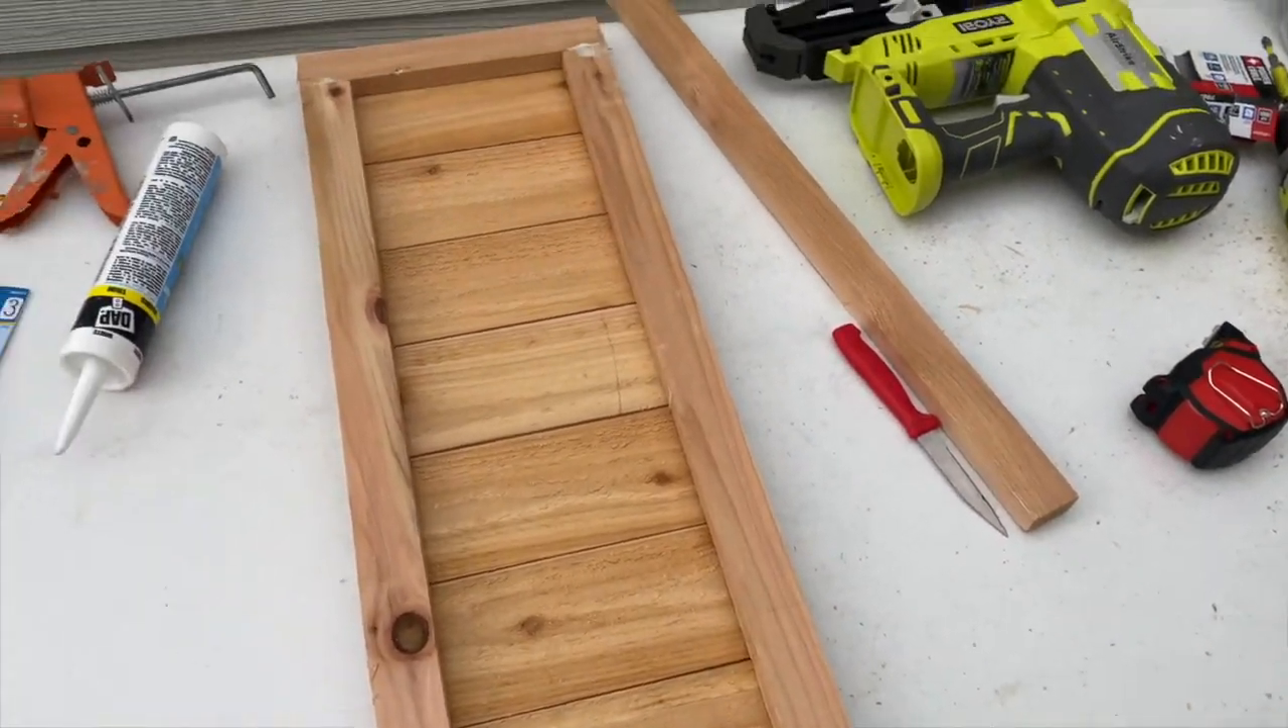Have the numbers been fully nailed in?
No.